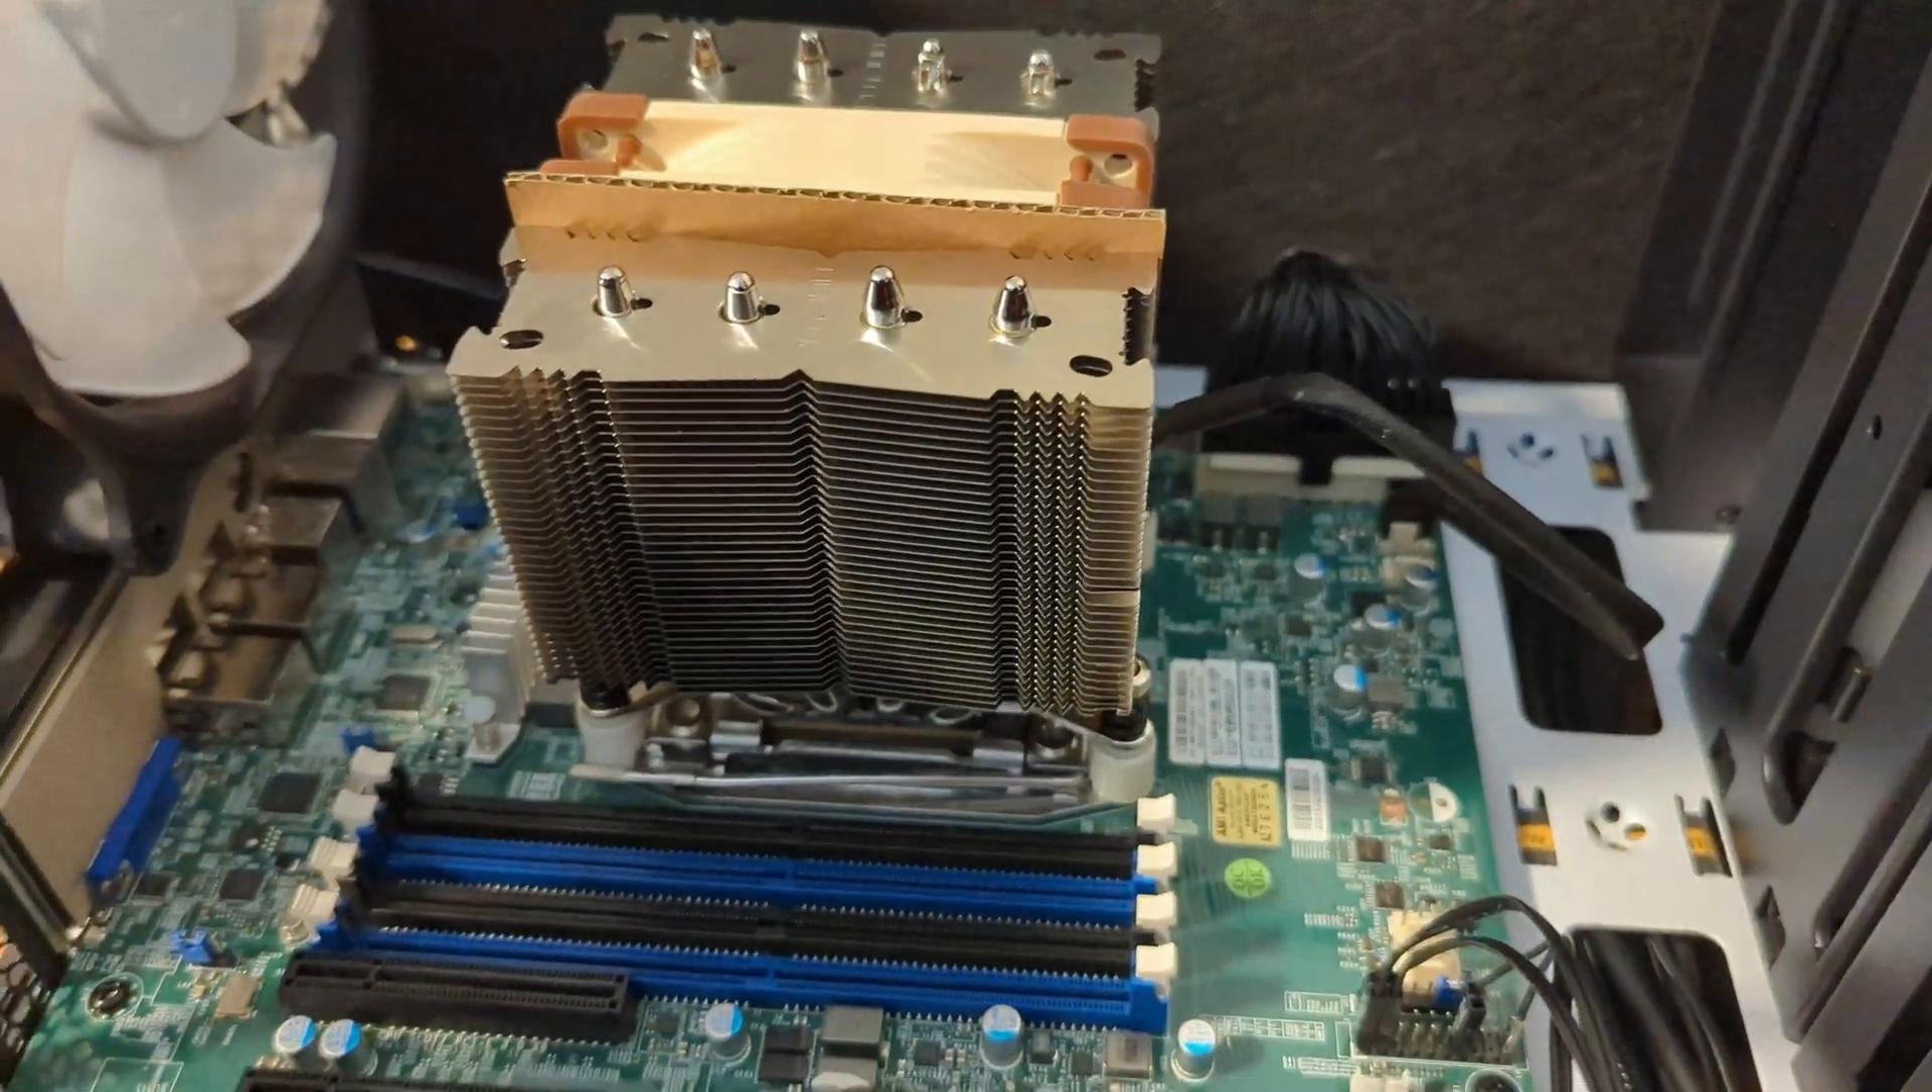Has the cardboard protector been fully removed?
No.